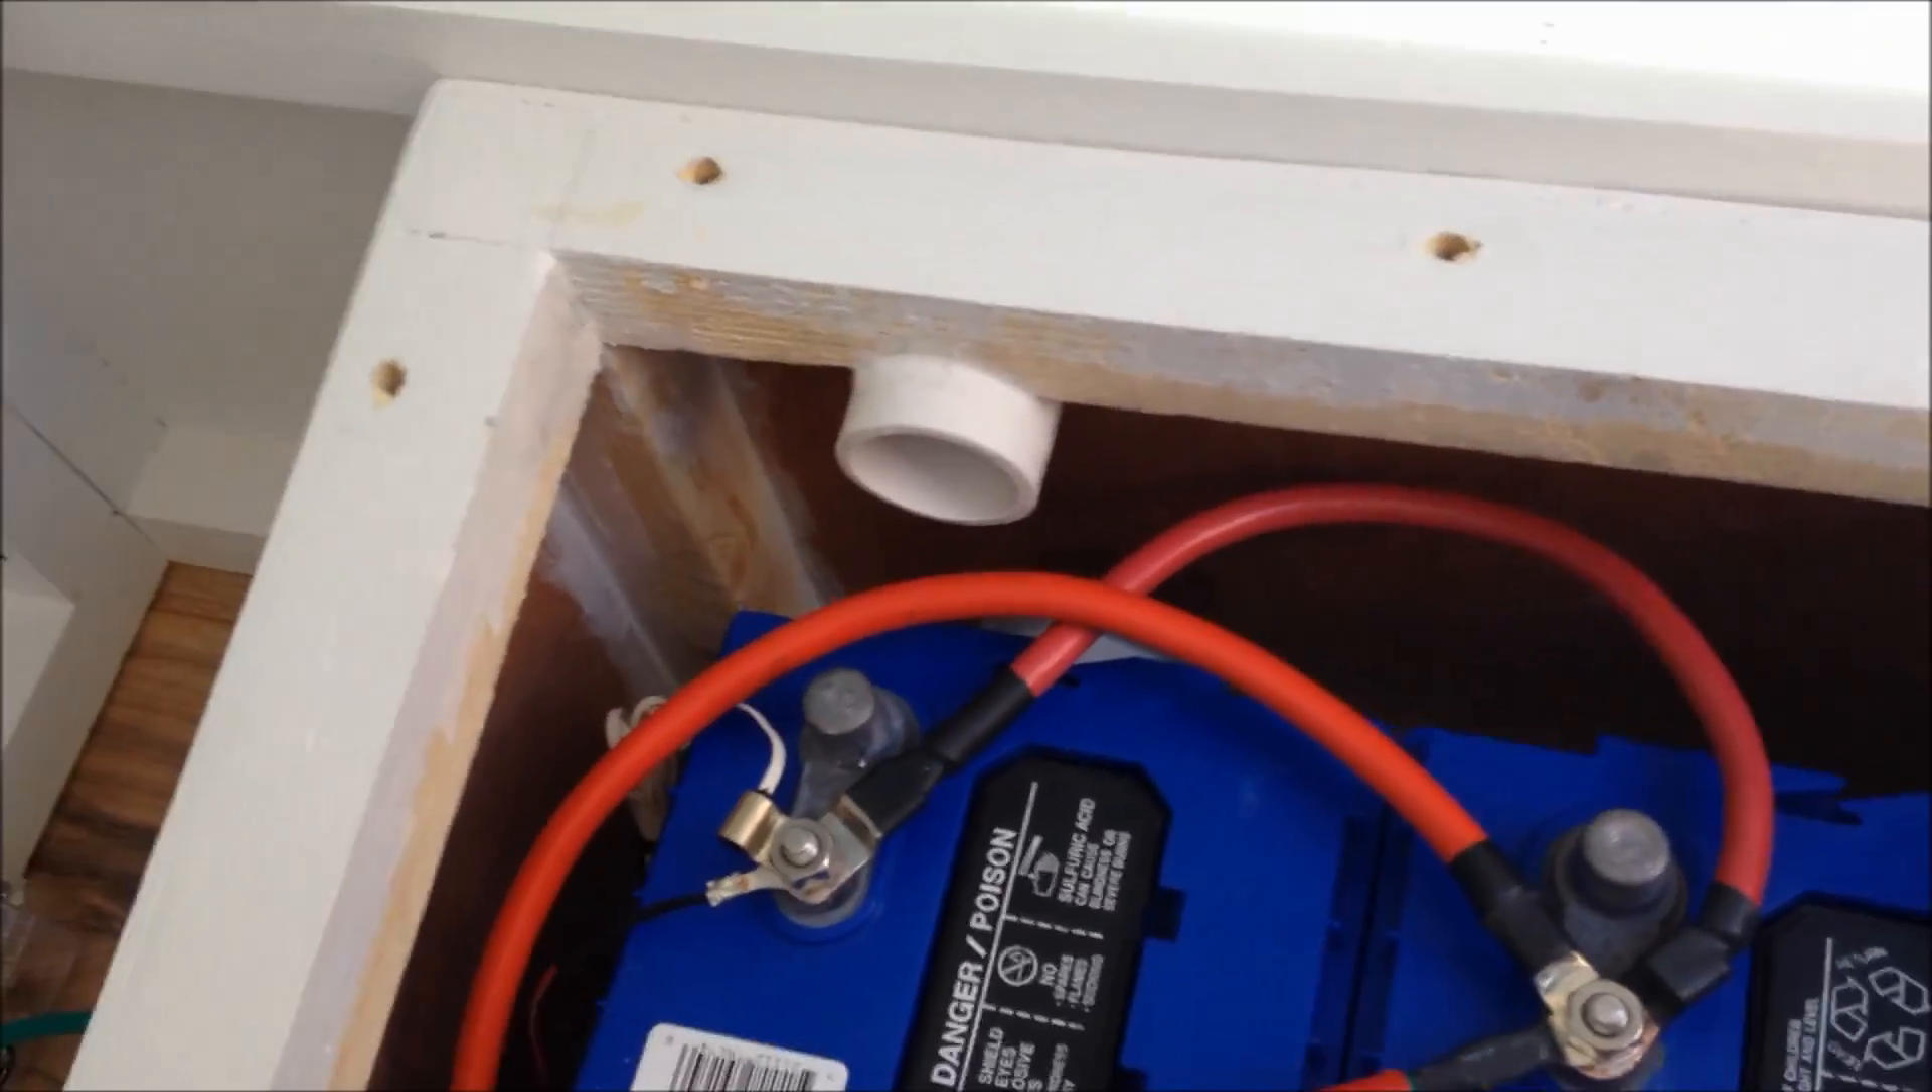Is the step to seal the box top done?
No.